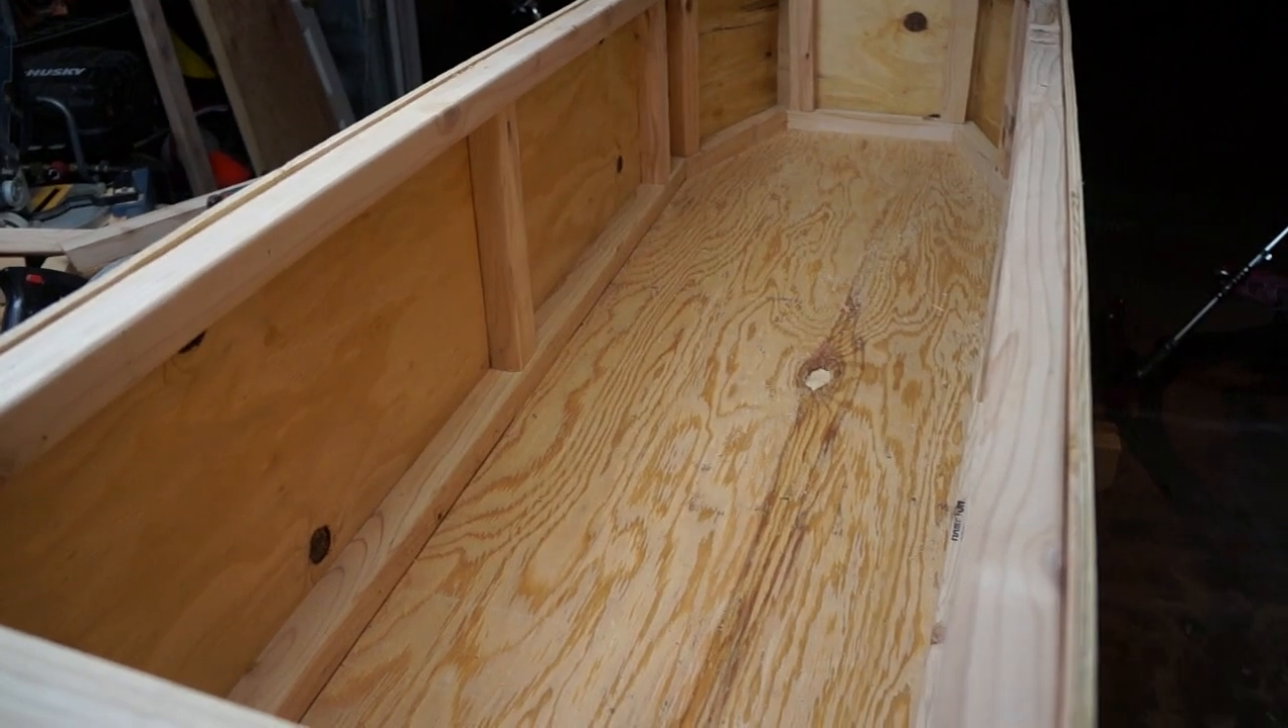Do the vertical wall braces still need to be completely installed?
No.